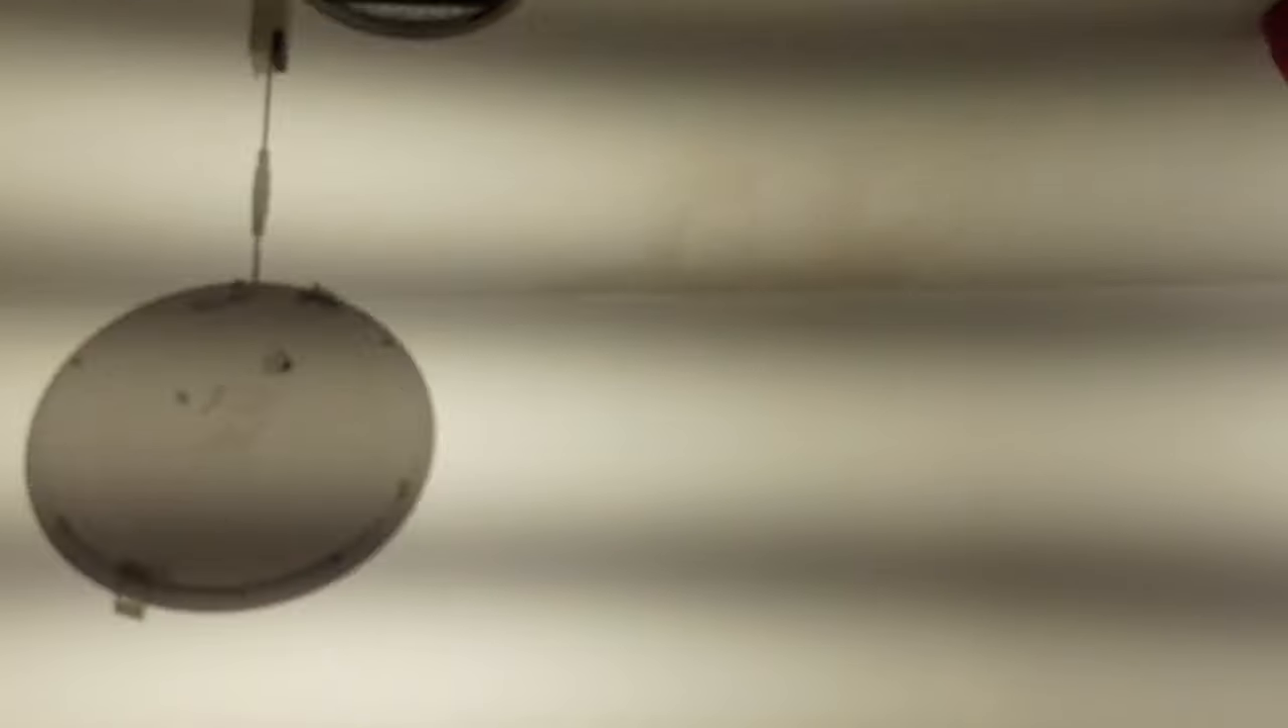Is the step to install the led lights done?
No.